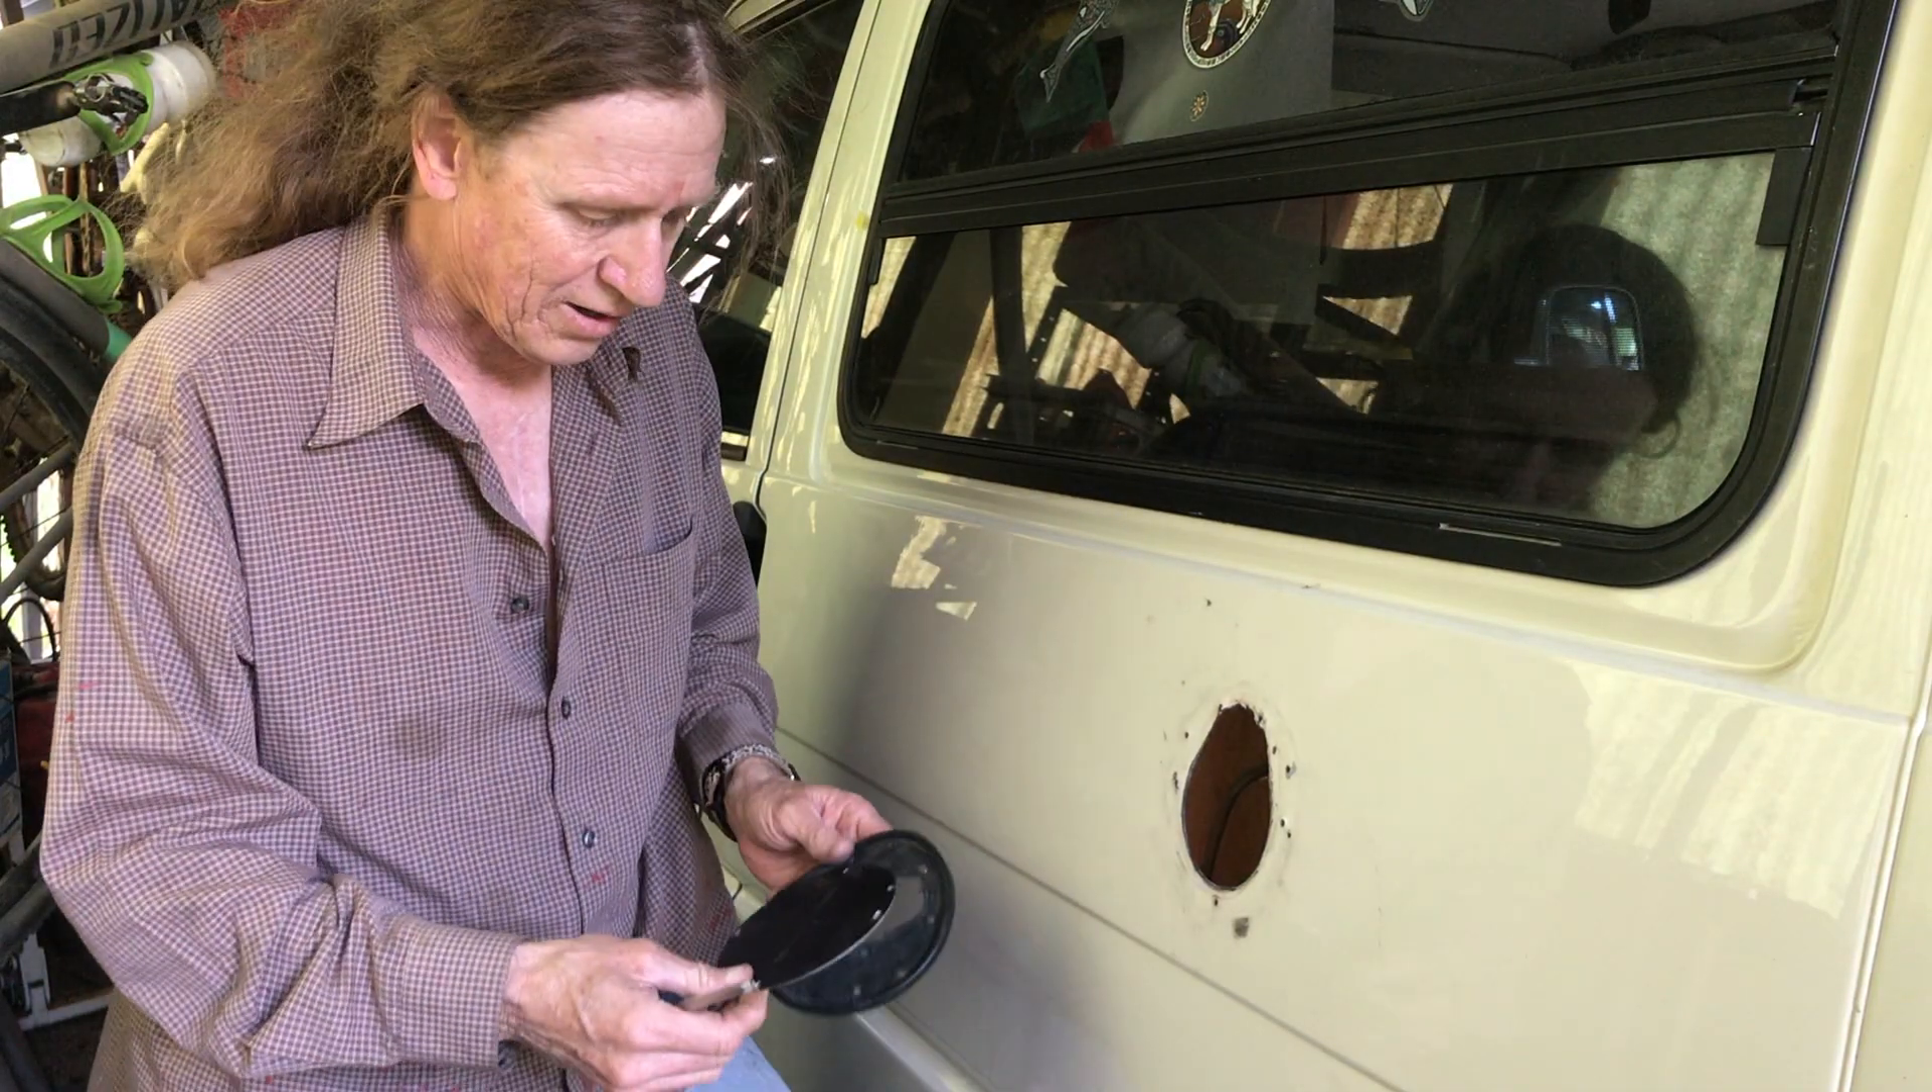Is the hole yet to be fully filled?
Yes.